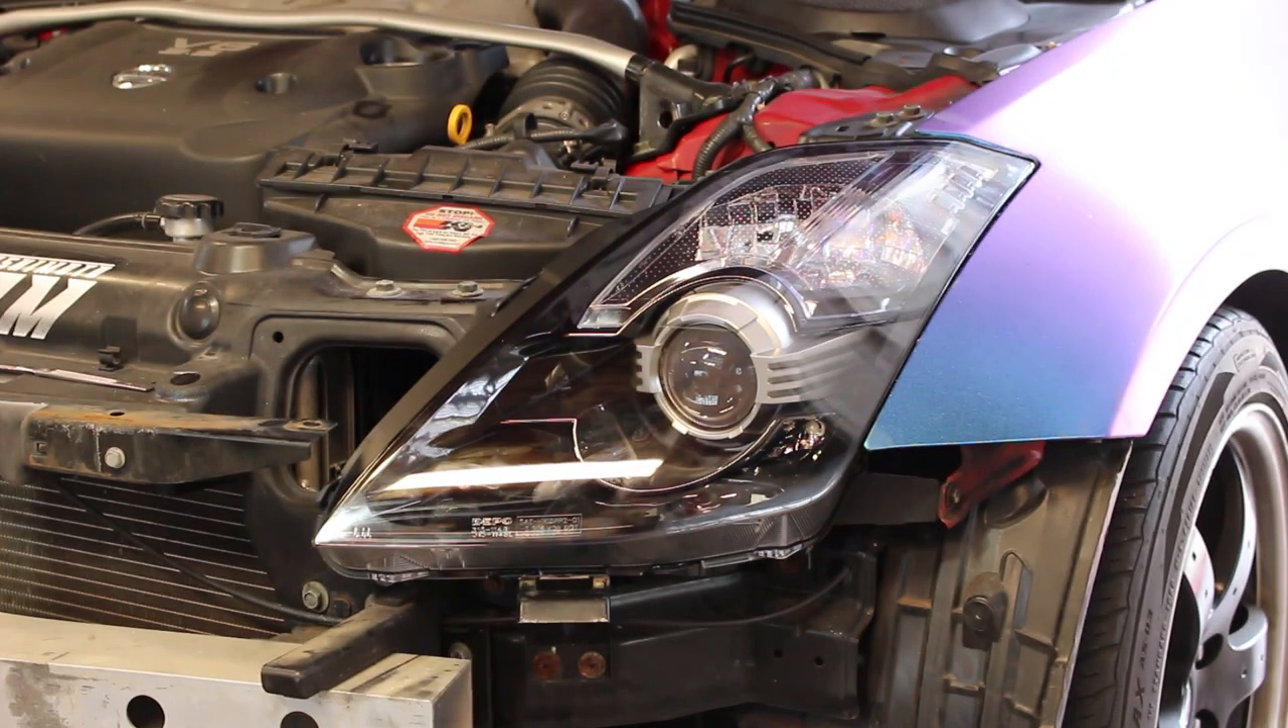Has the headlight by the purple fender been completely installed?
Yes.